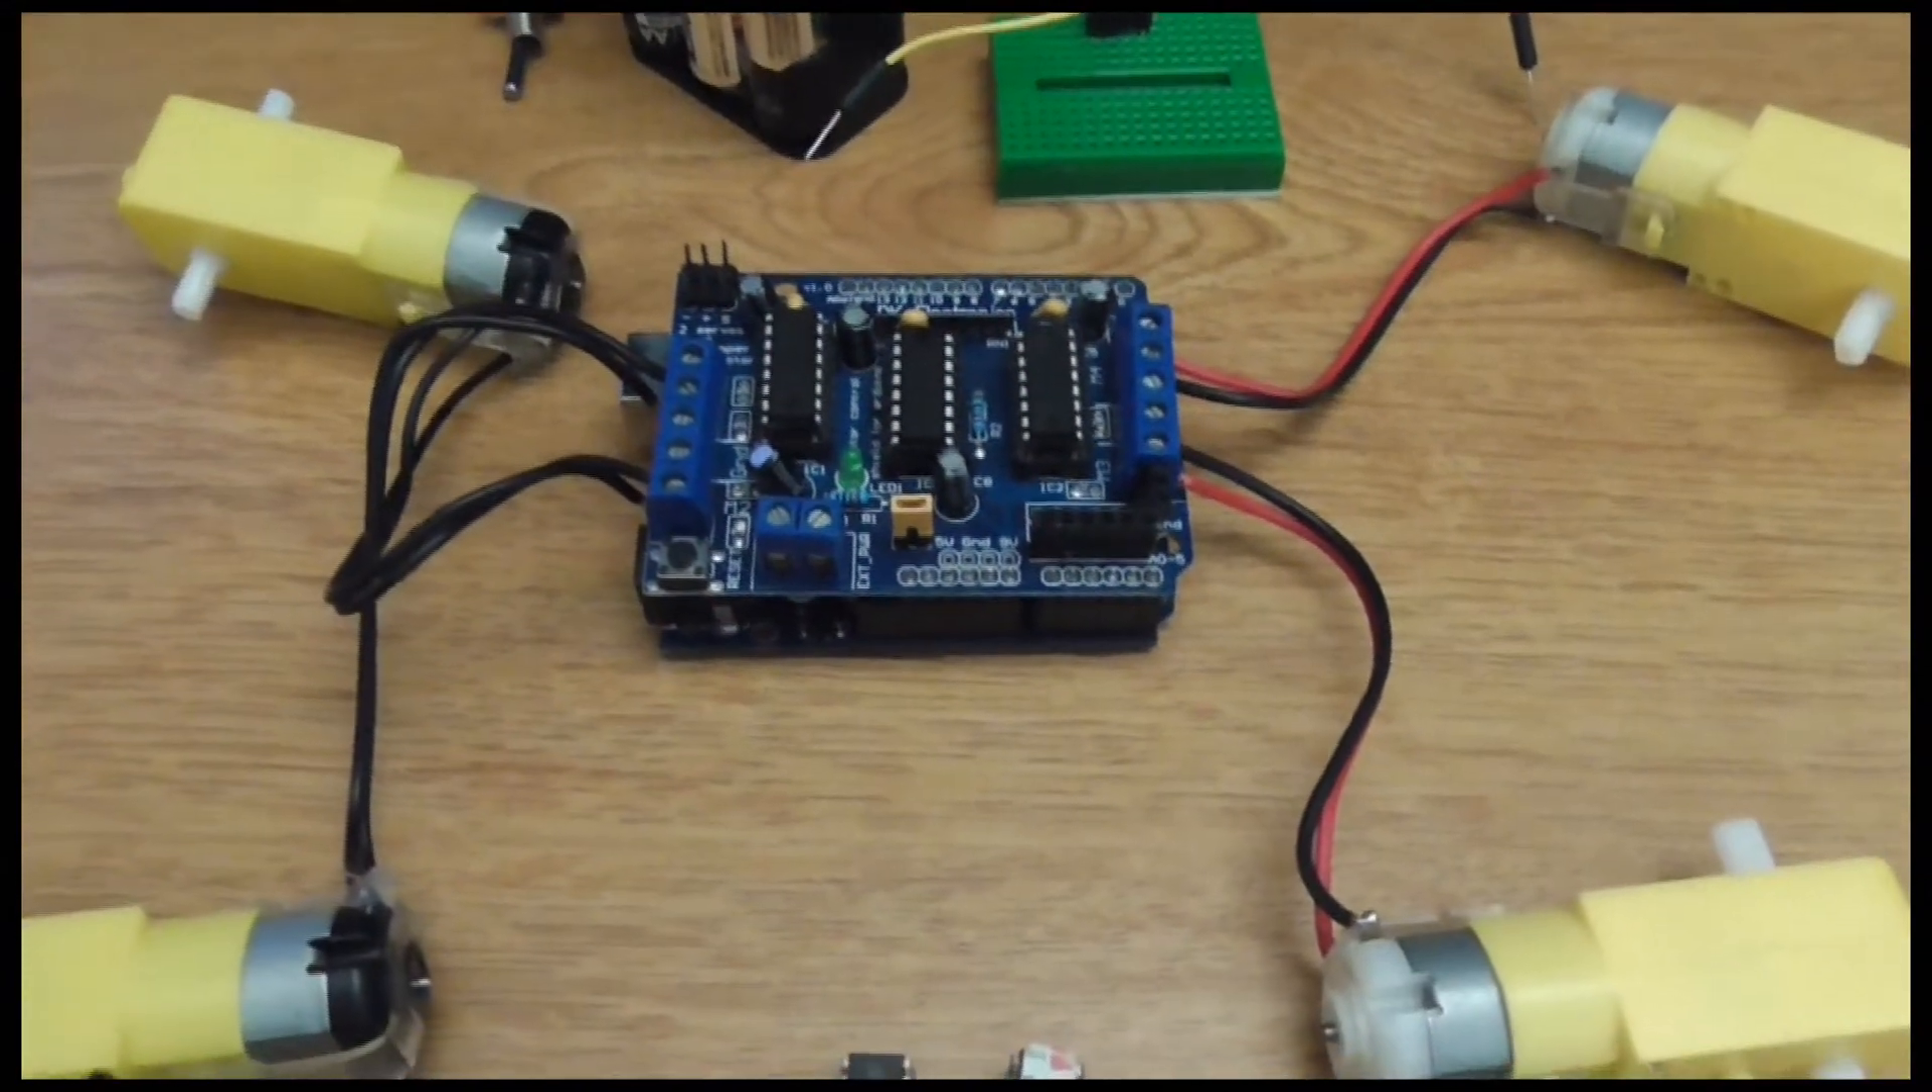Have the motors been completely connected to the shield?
Yes.